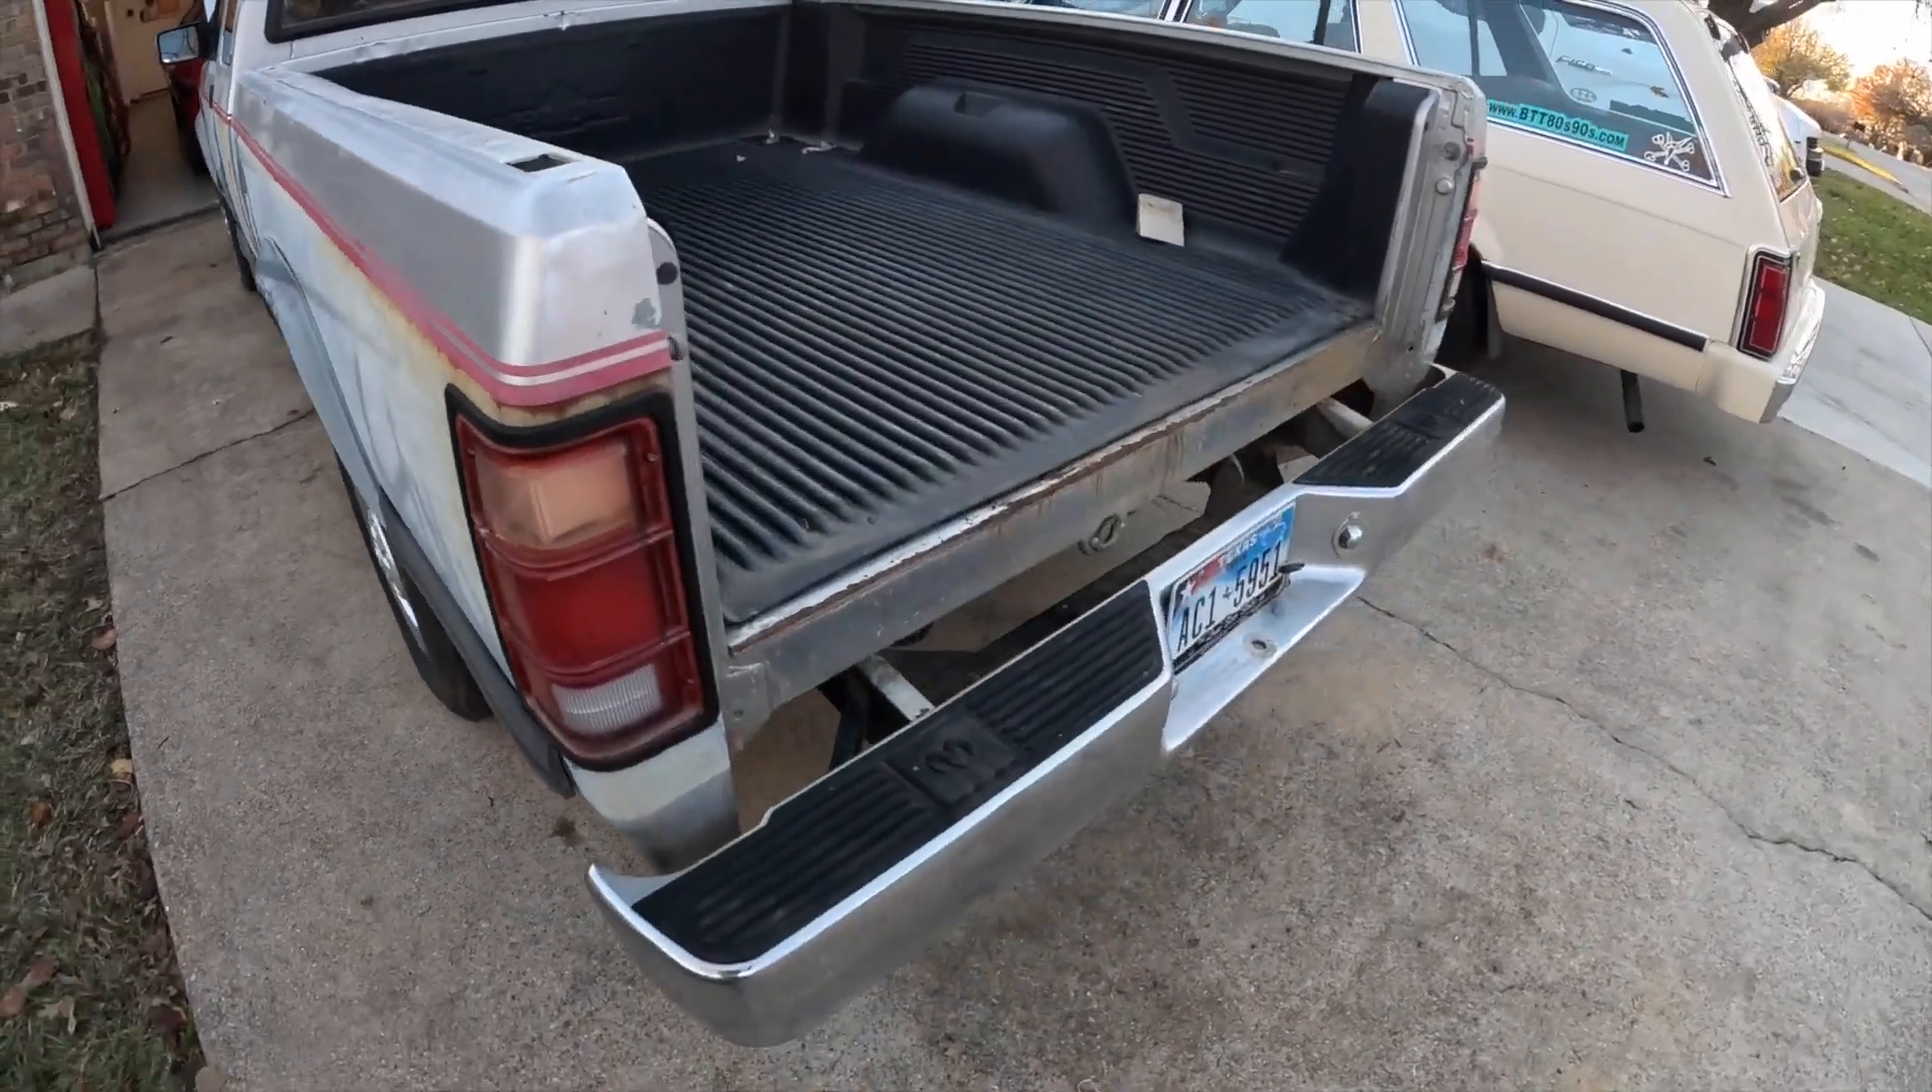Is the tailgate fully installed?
No.